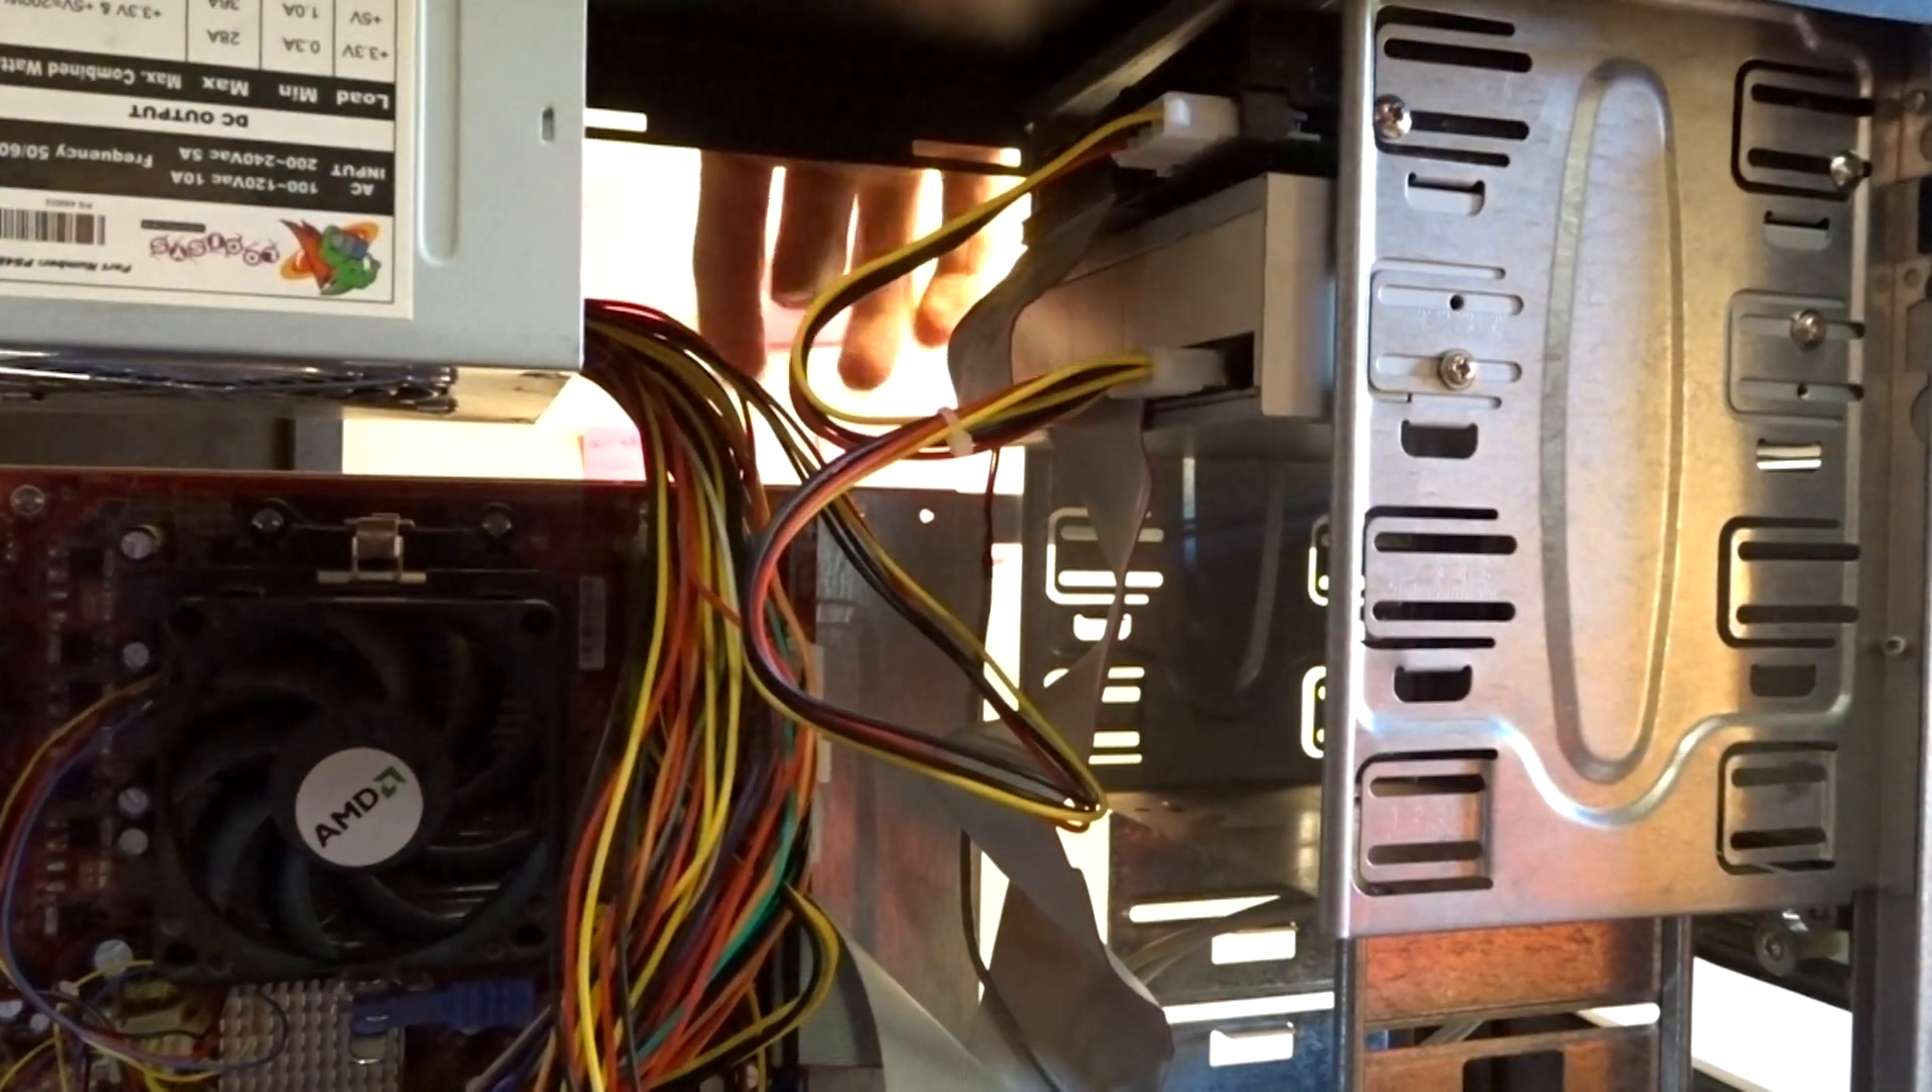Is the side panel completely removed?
Yes.